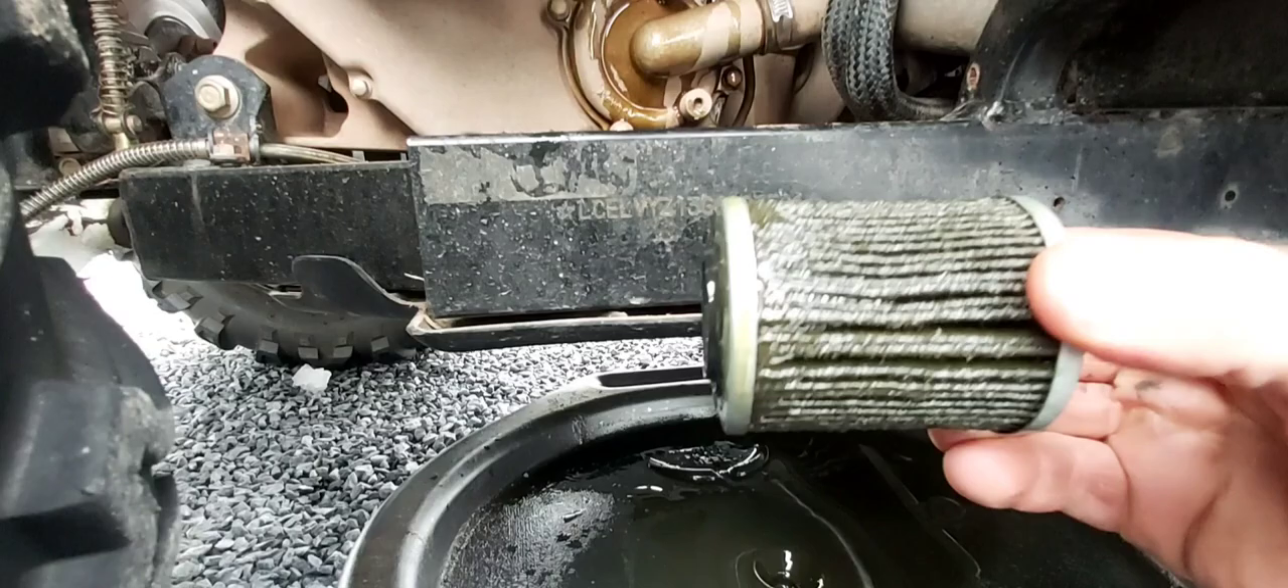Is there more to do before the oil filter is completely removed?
No.